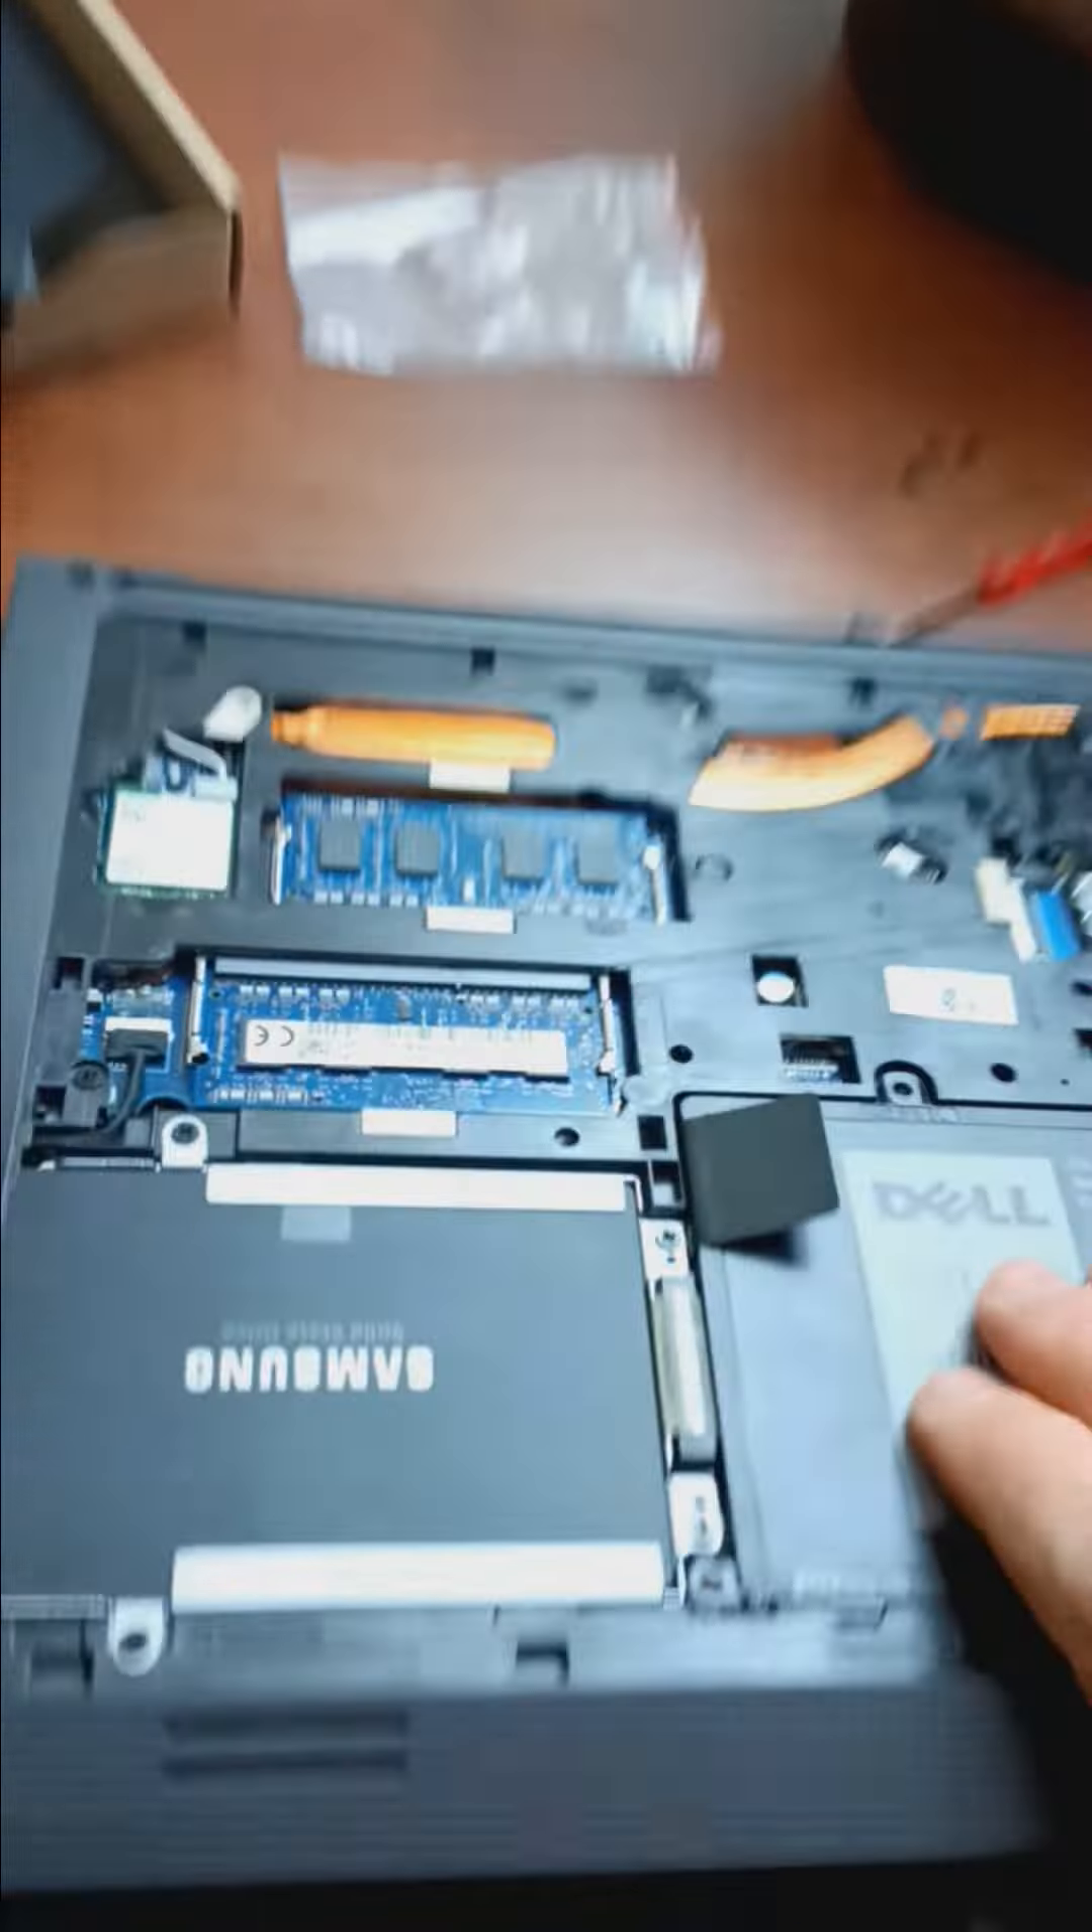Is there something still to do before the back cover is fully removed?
No.